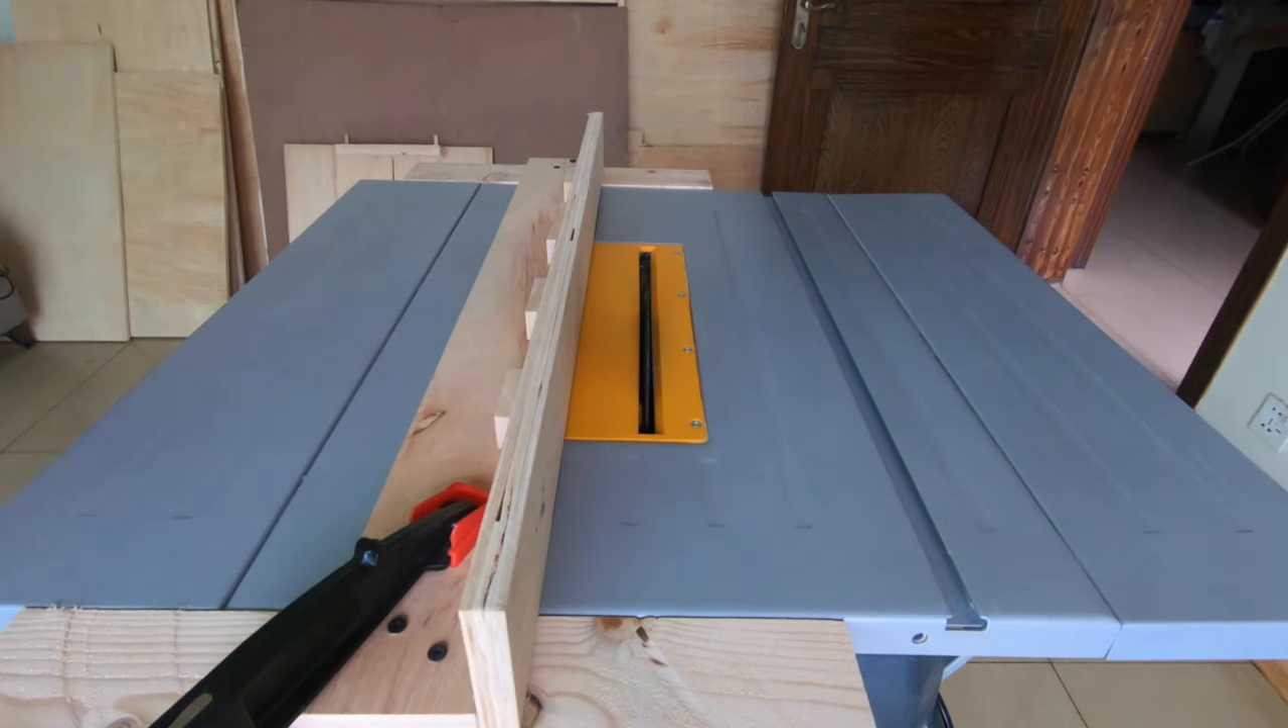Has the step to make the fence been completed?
Yes.